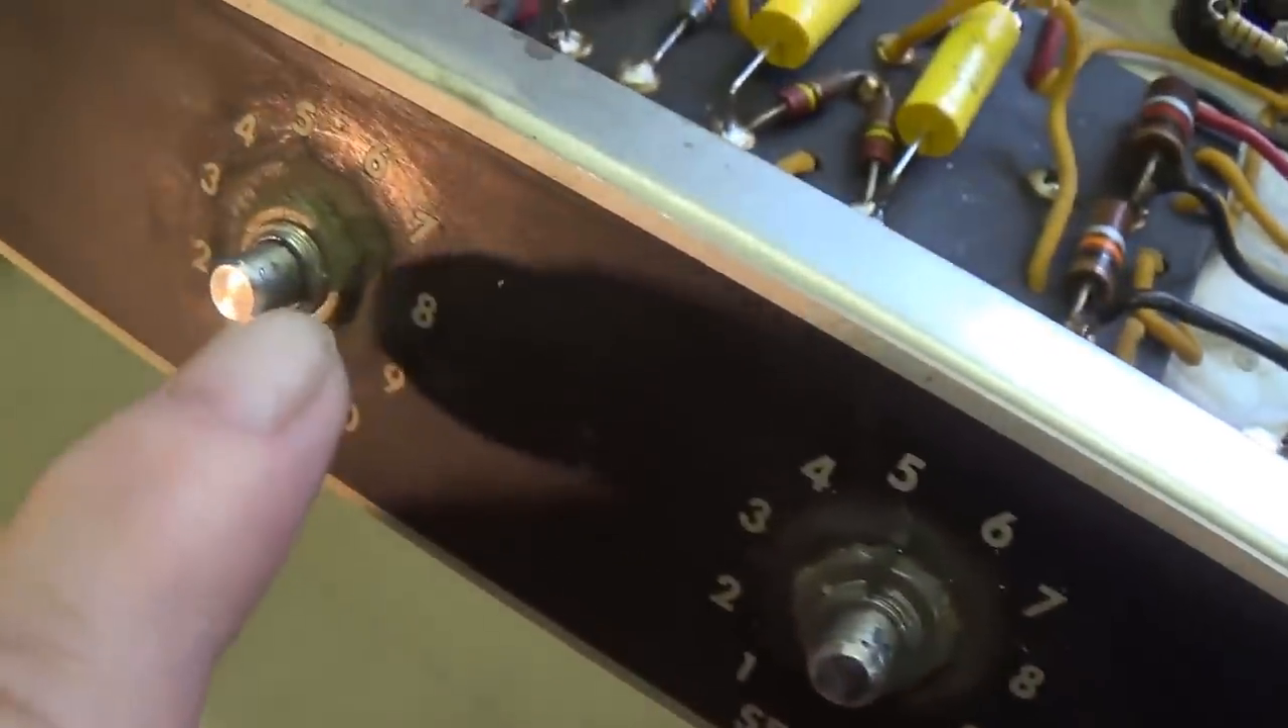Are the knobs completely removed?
Yes.